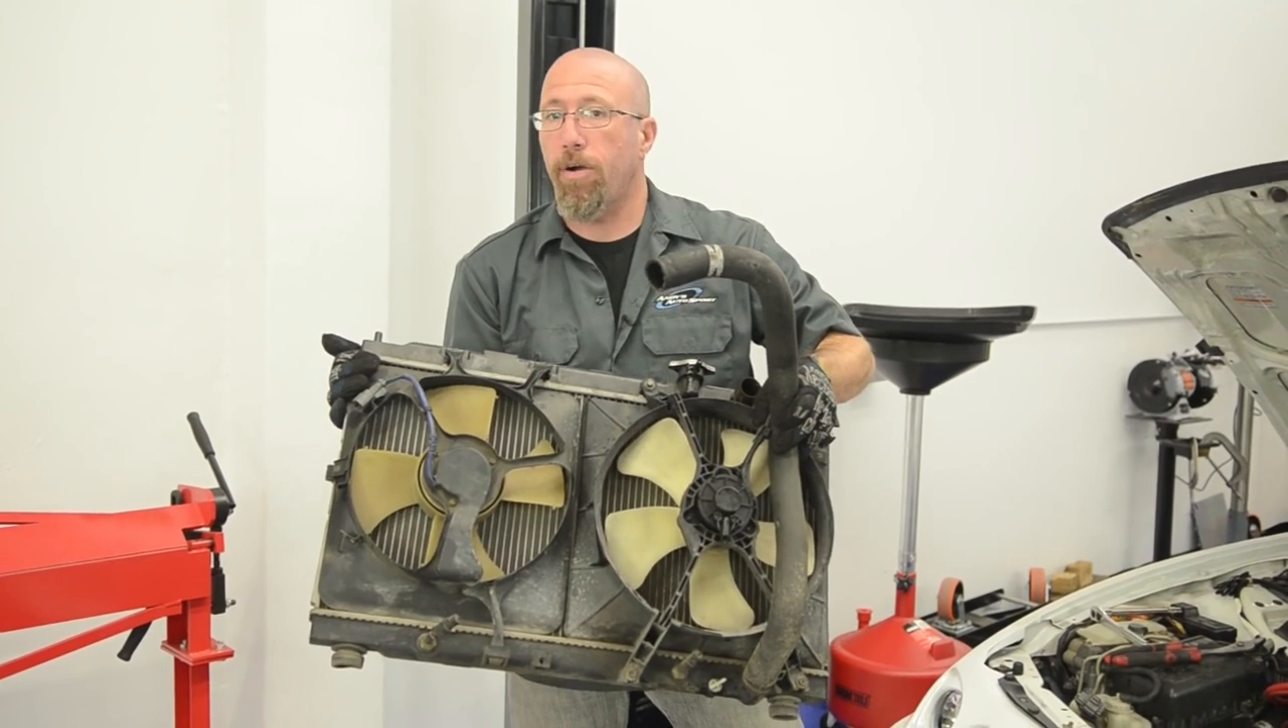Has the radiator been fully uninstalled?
Yes.